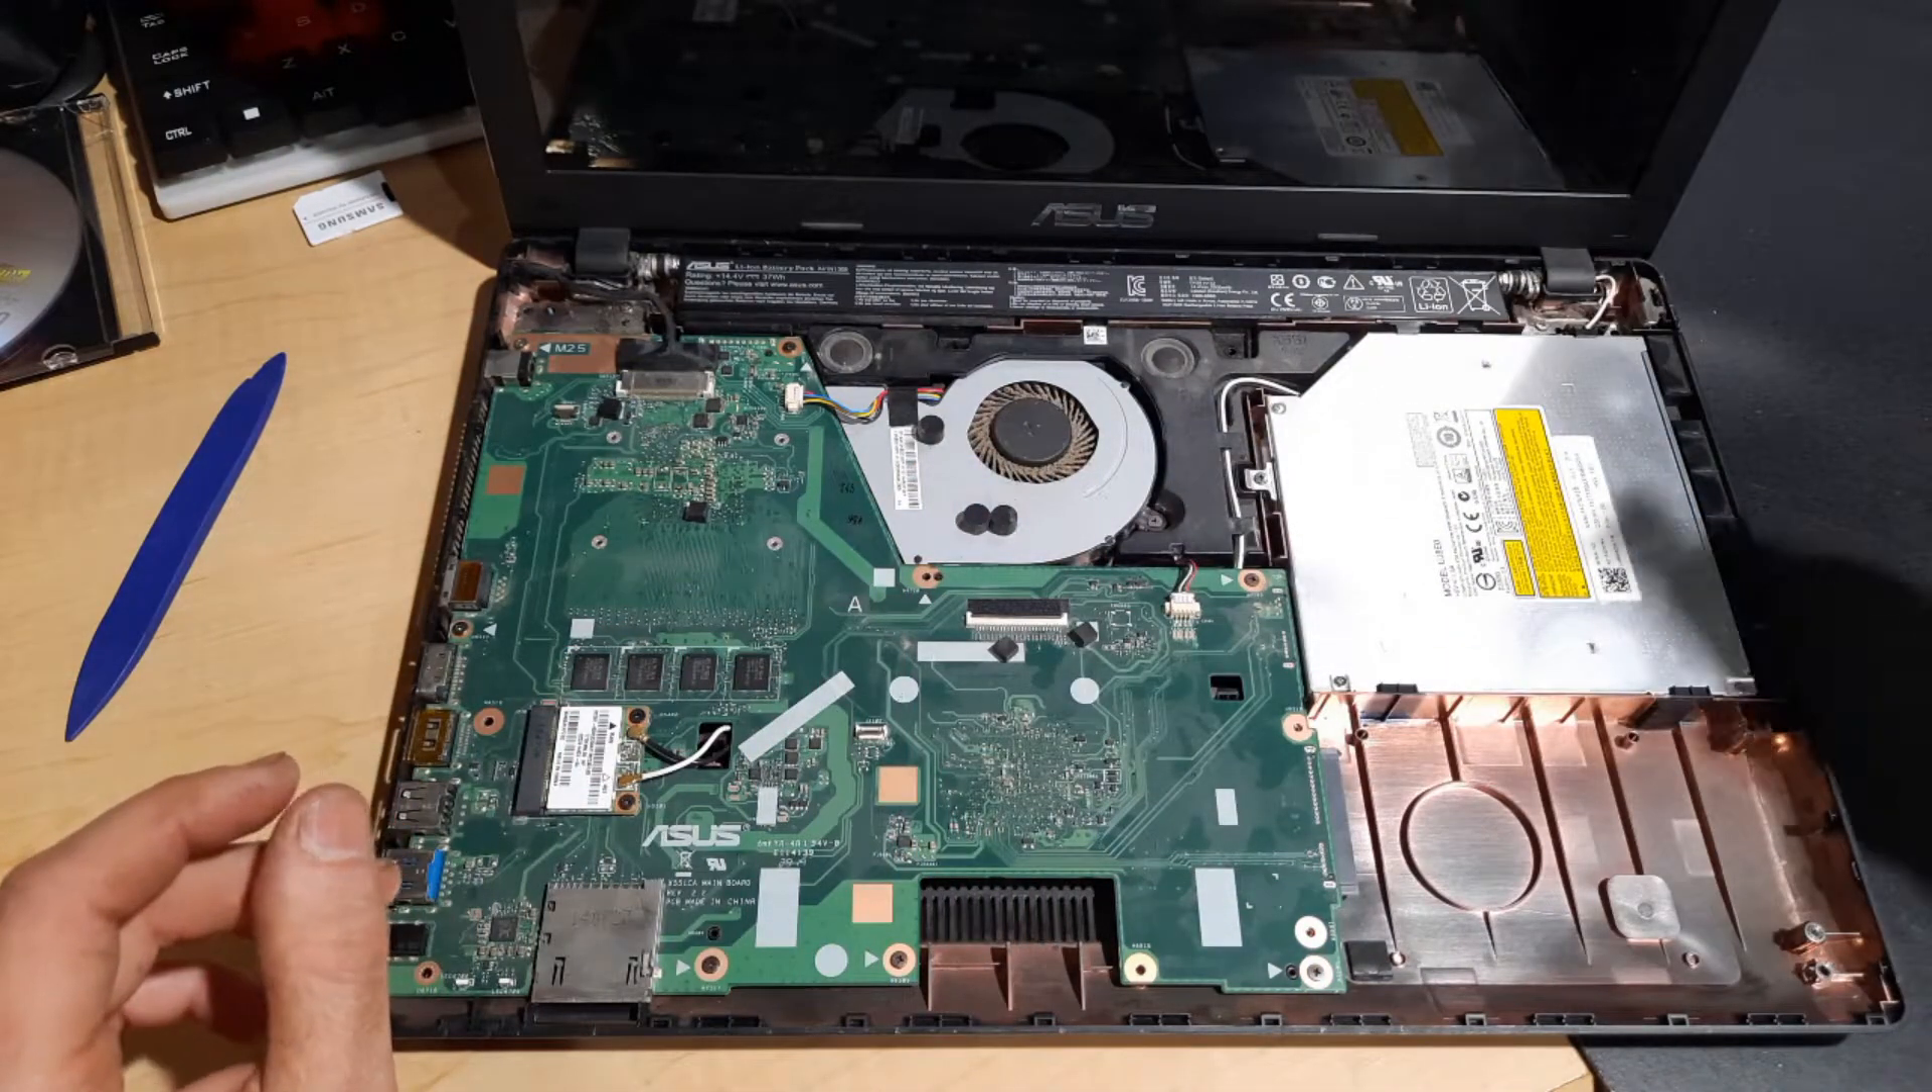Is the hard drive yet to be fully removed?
No.